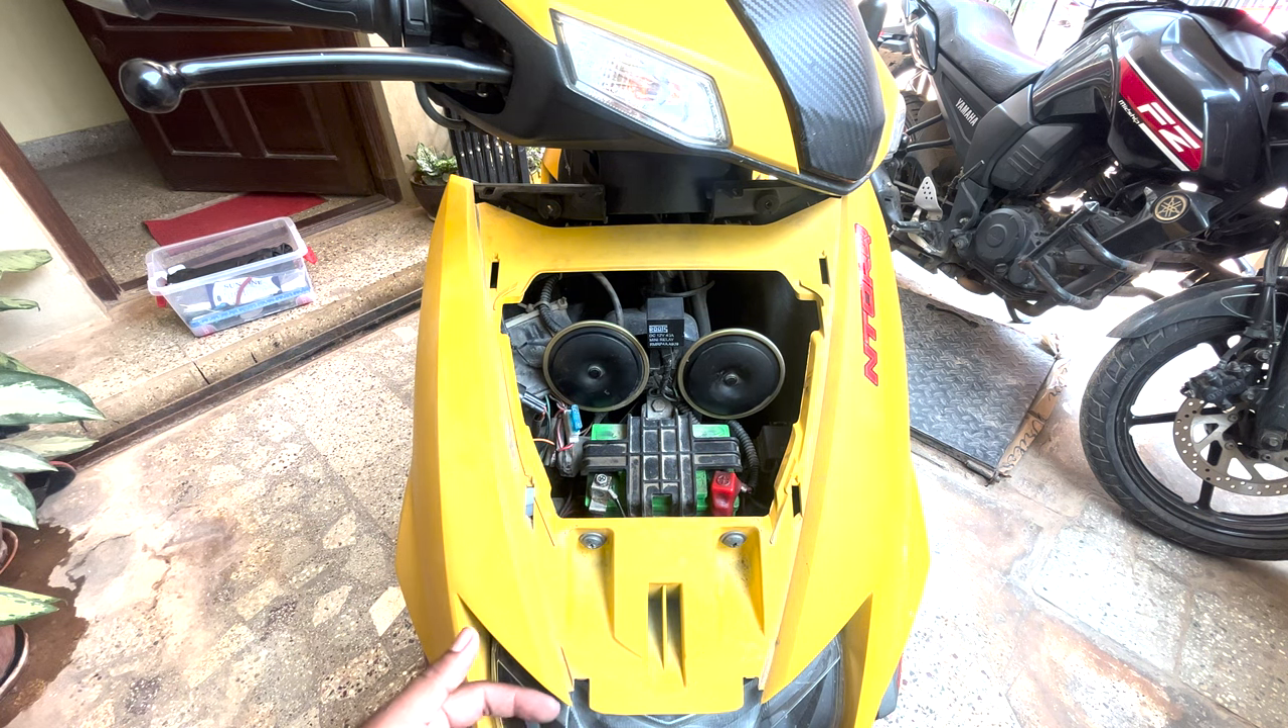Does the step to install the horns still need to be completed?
No.